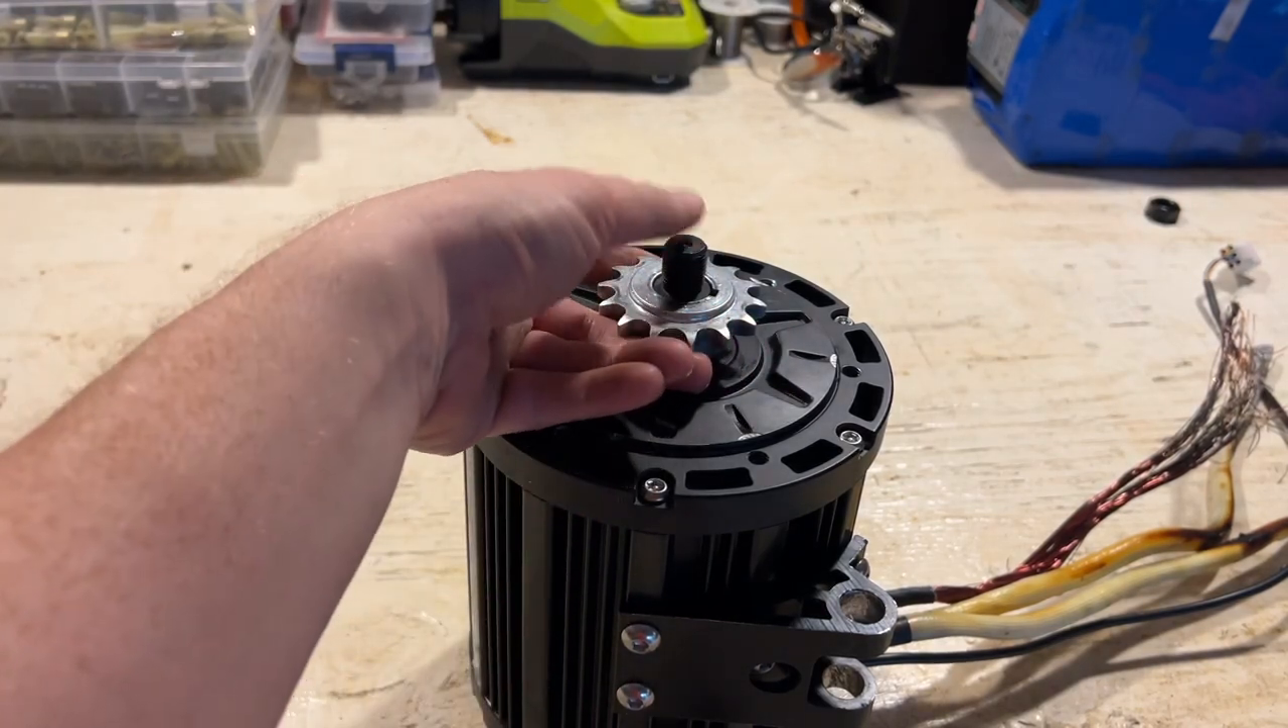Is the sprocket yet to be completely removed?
Yes.